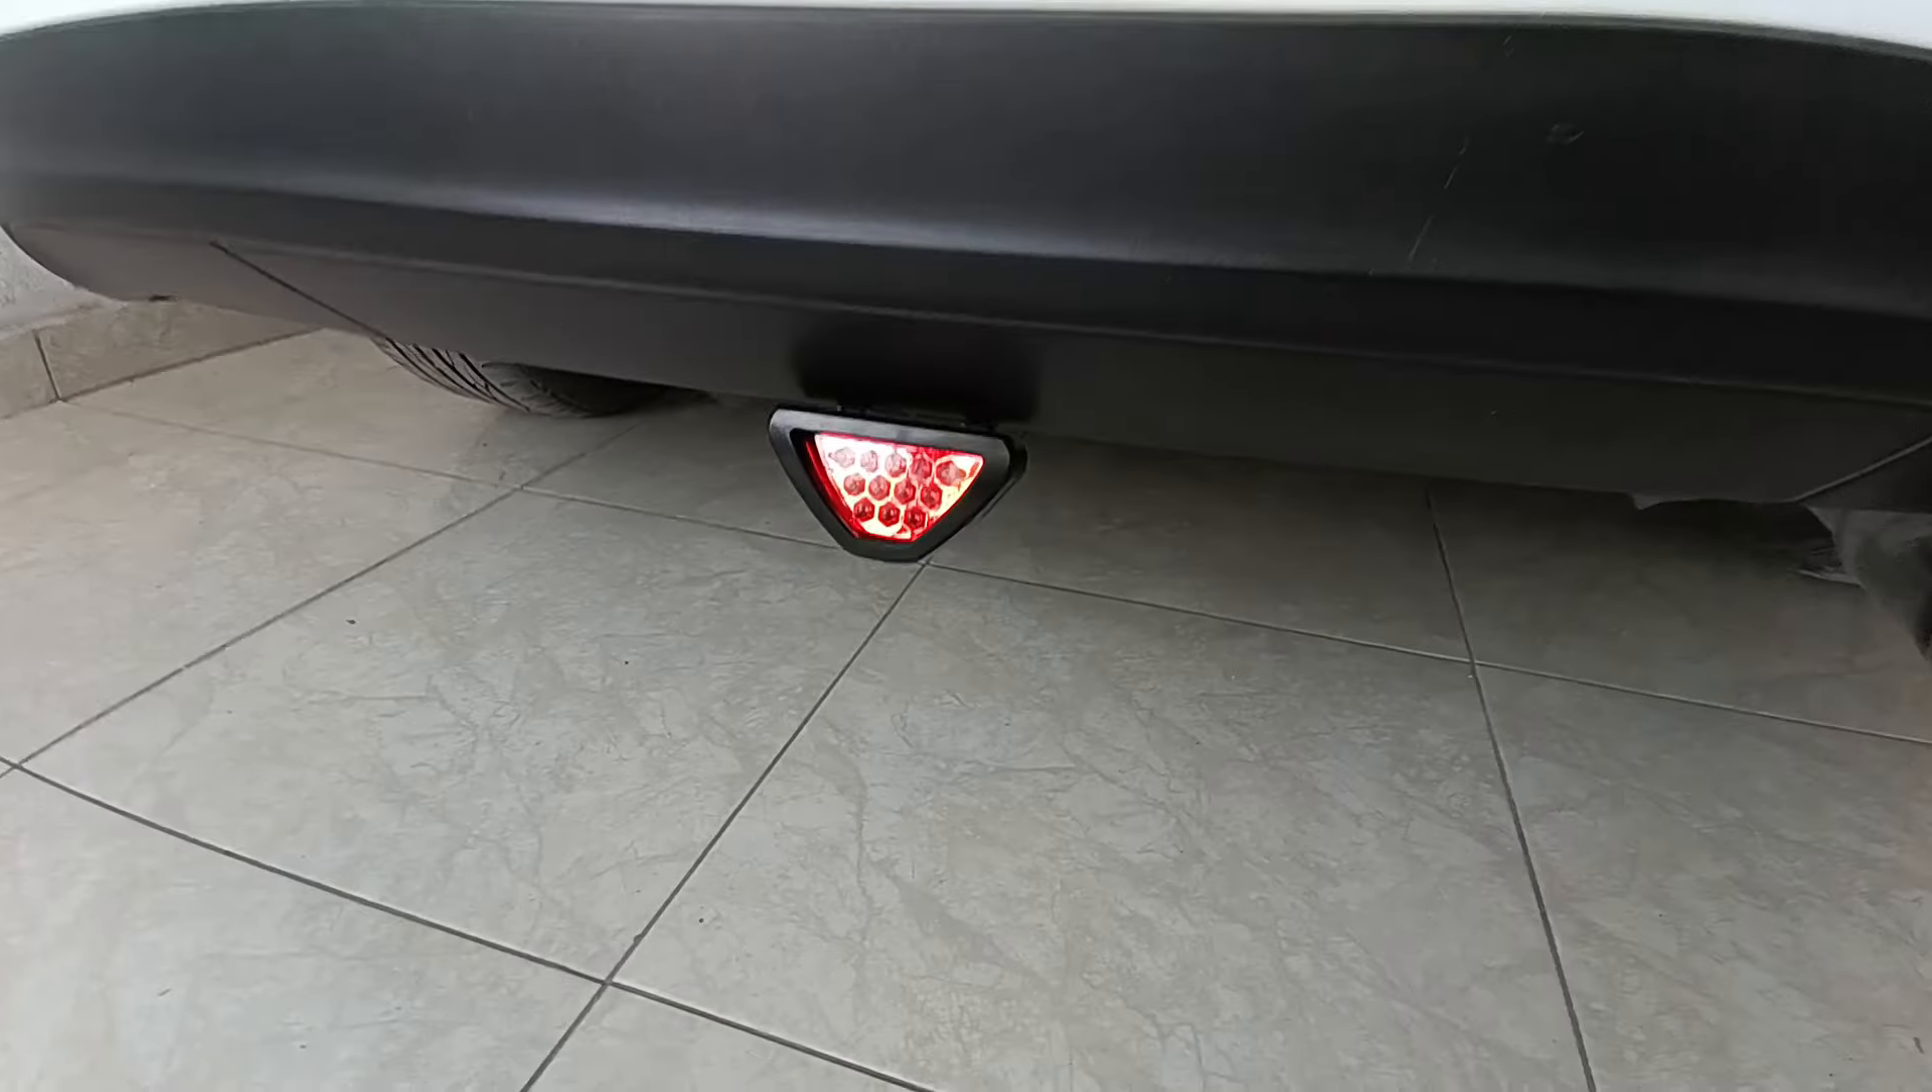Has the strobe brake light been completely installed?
Yes.